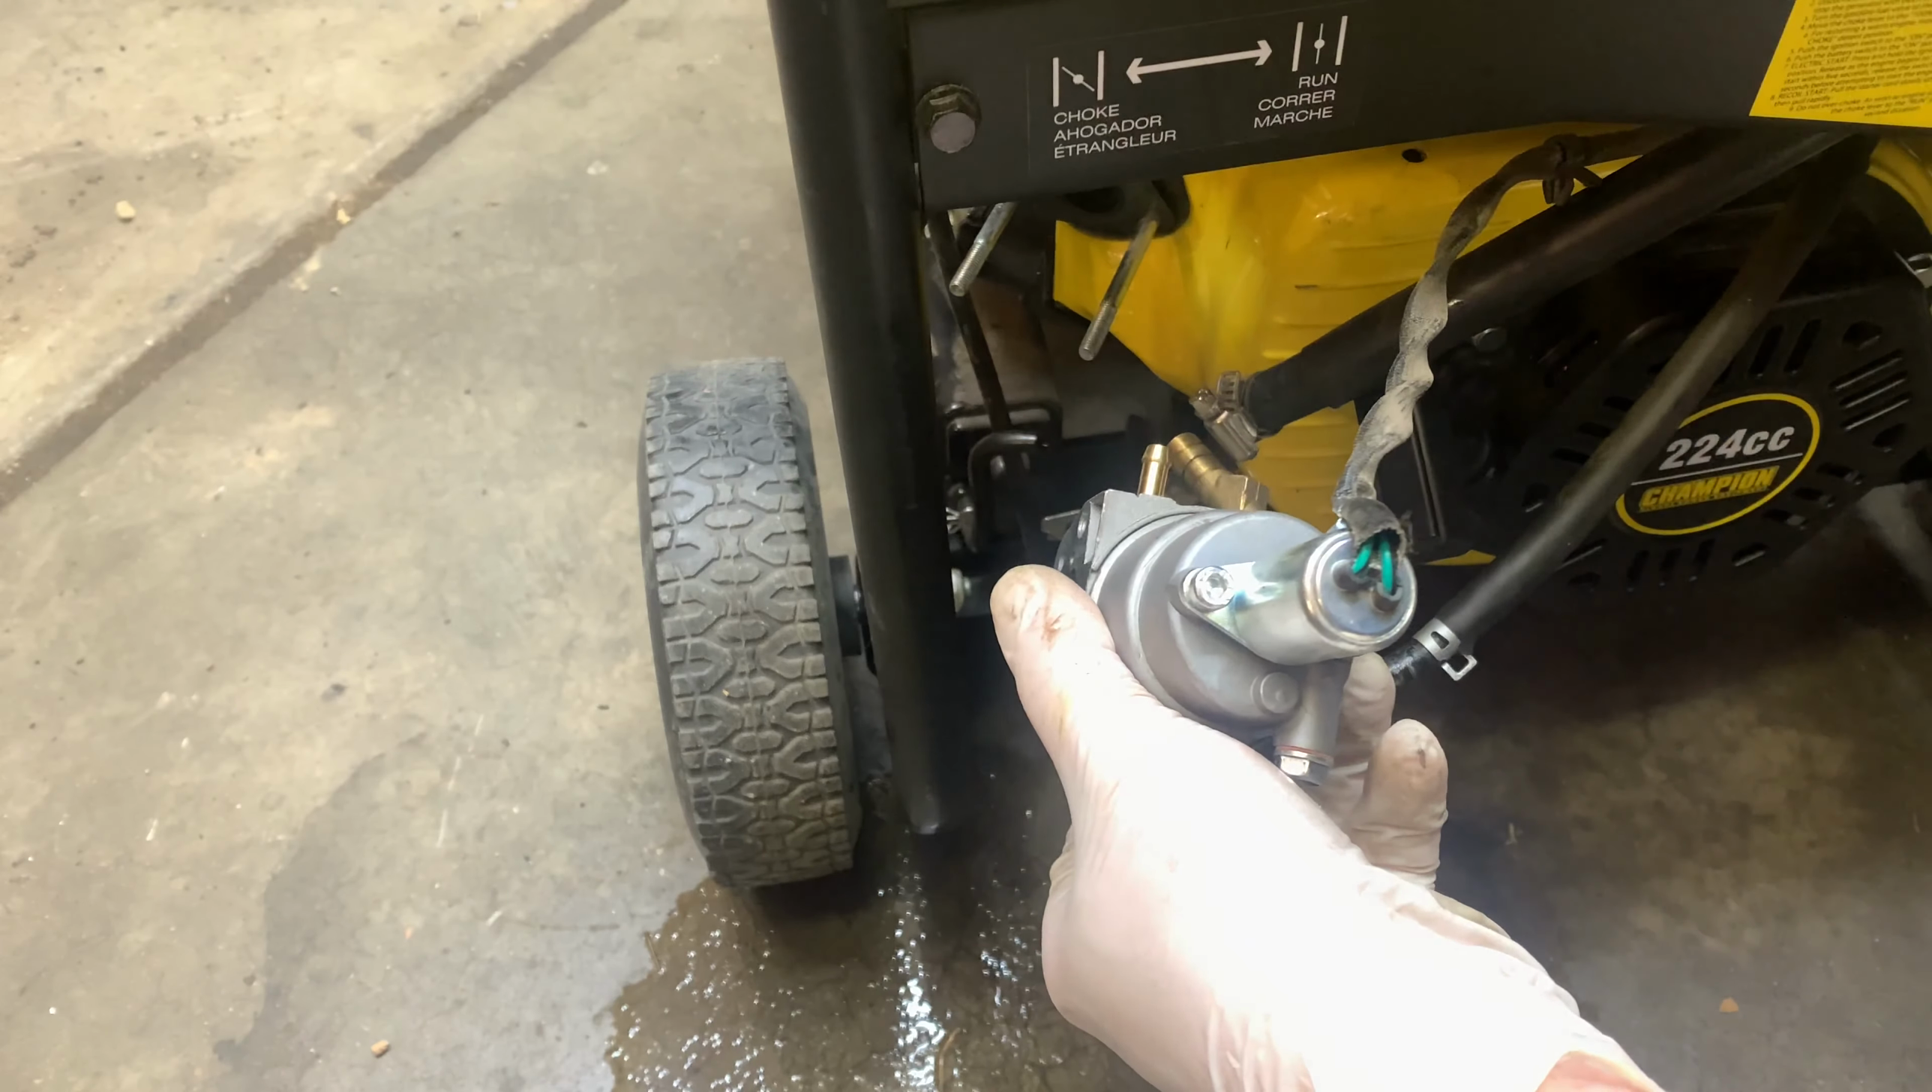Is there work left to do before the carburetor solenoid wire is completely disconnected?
Yes.